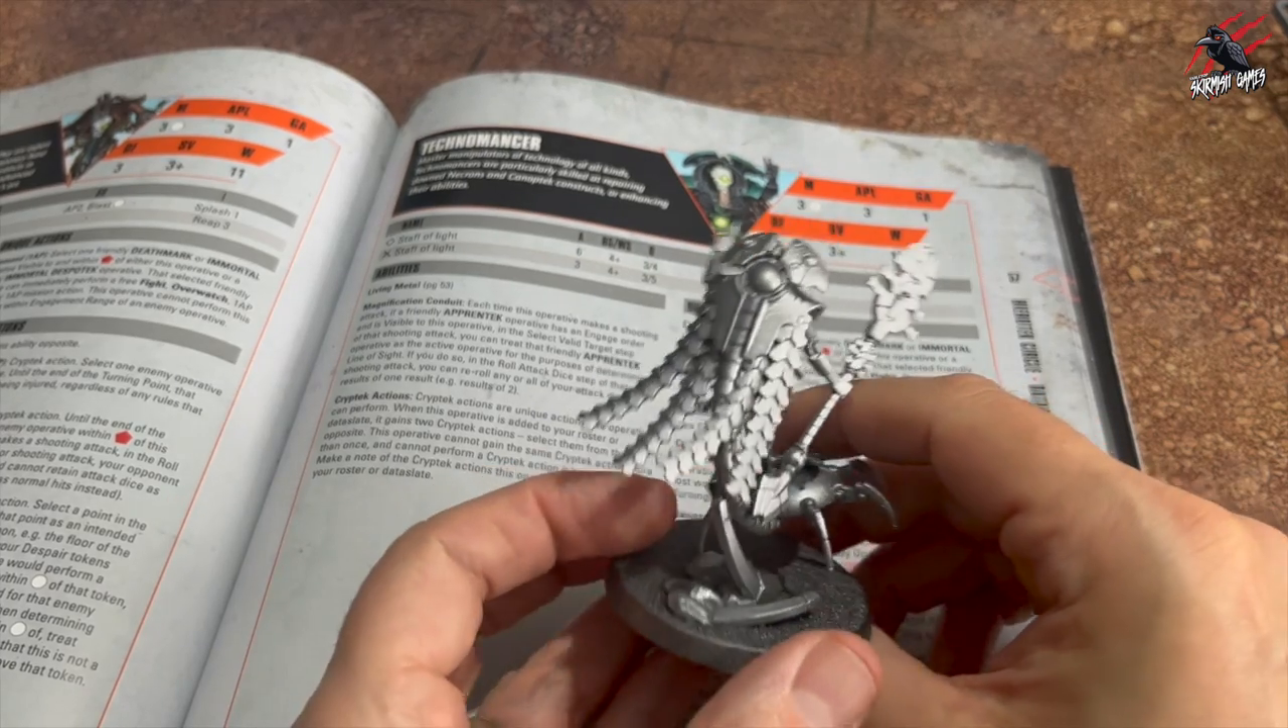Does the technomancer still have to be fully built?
No.